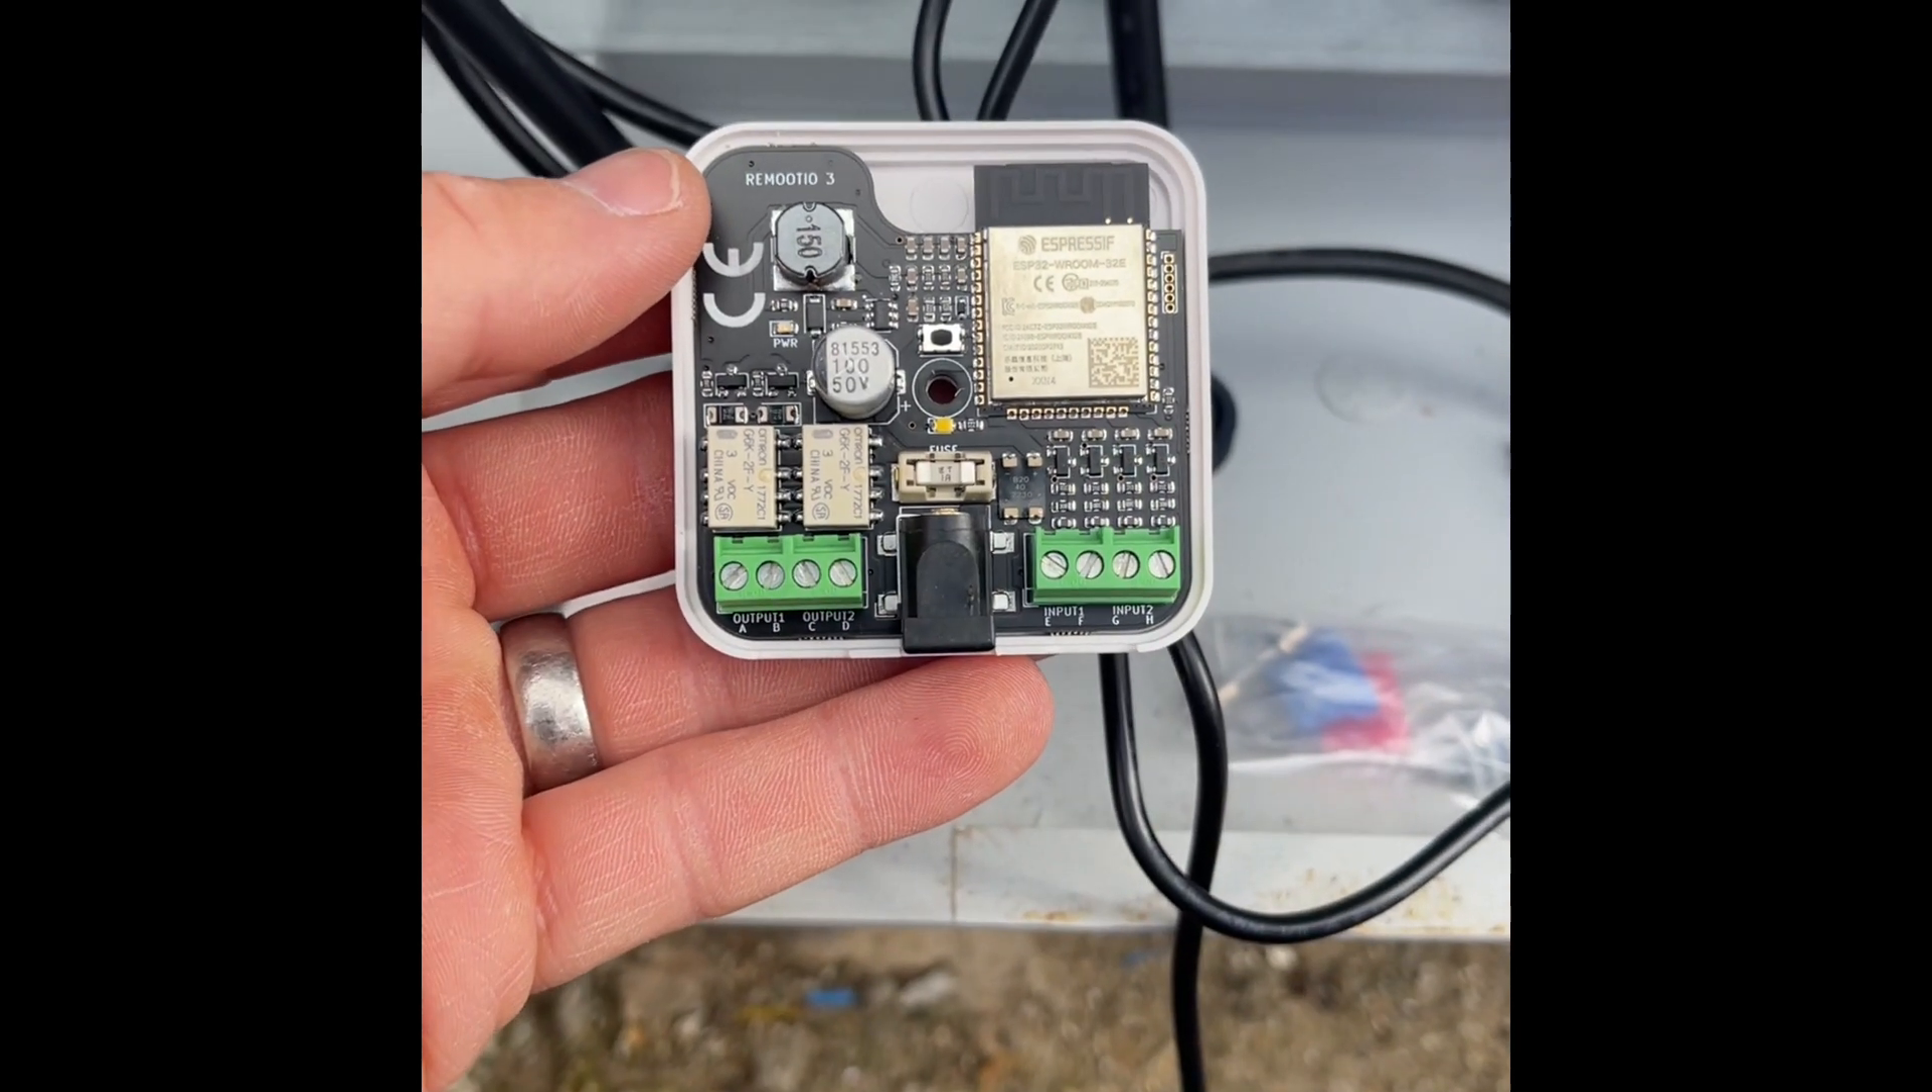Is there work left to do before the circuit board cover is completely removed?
No.